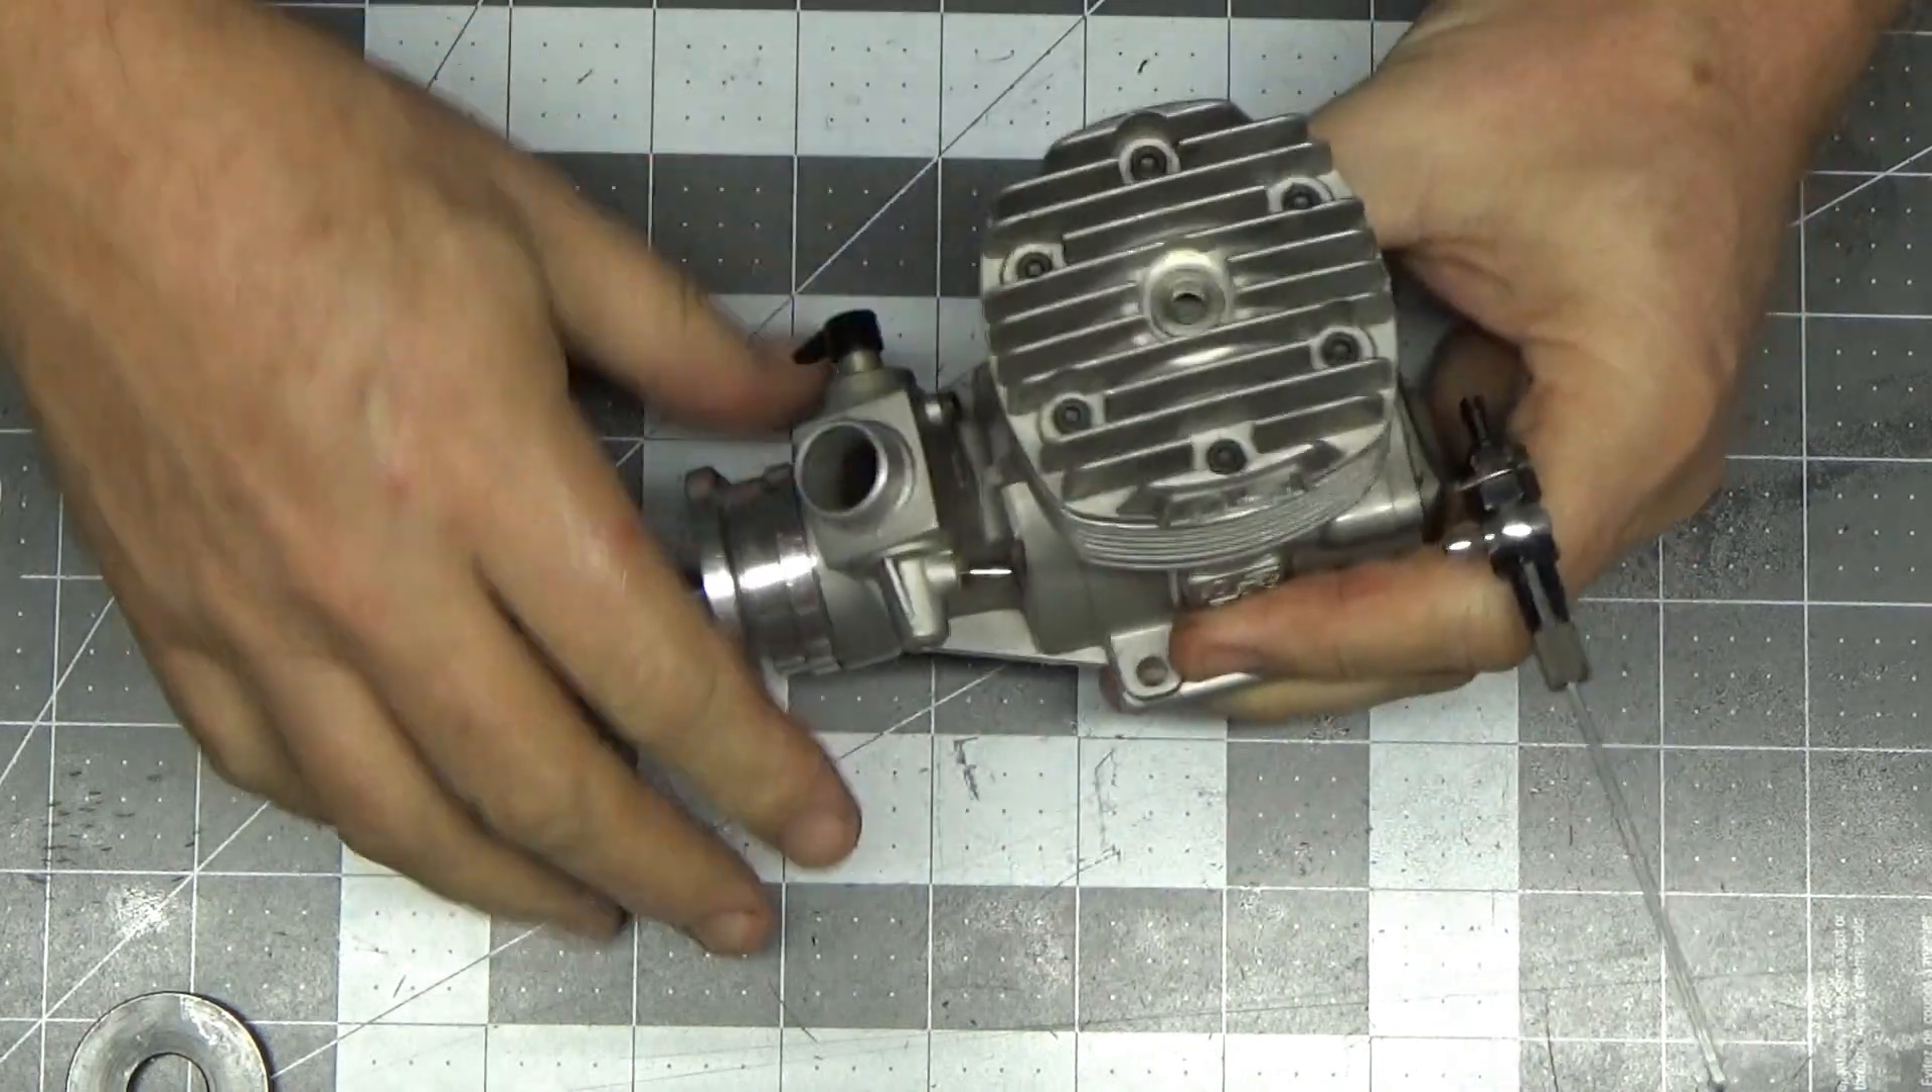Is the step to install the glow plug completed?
No.